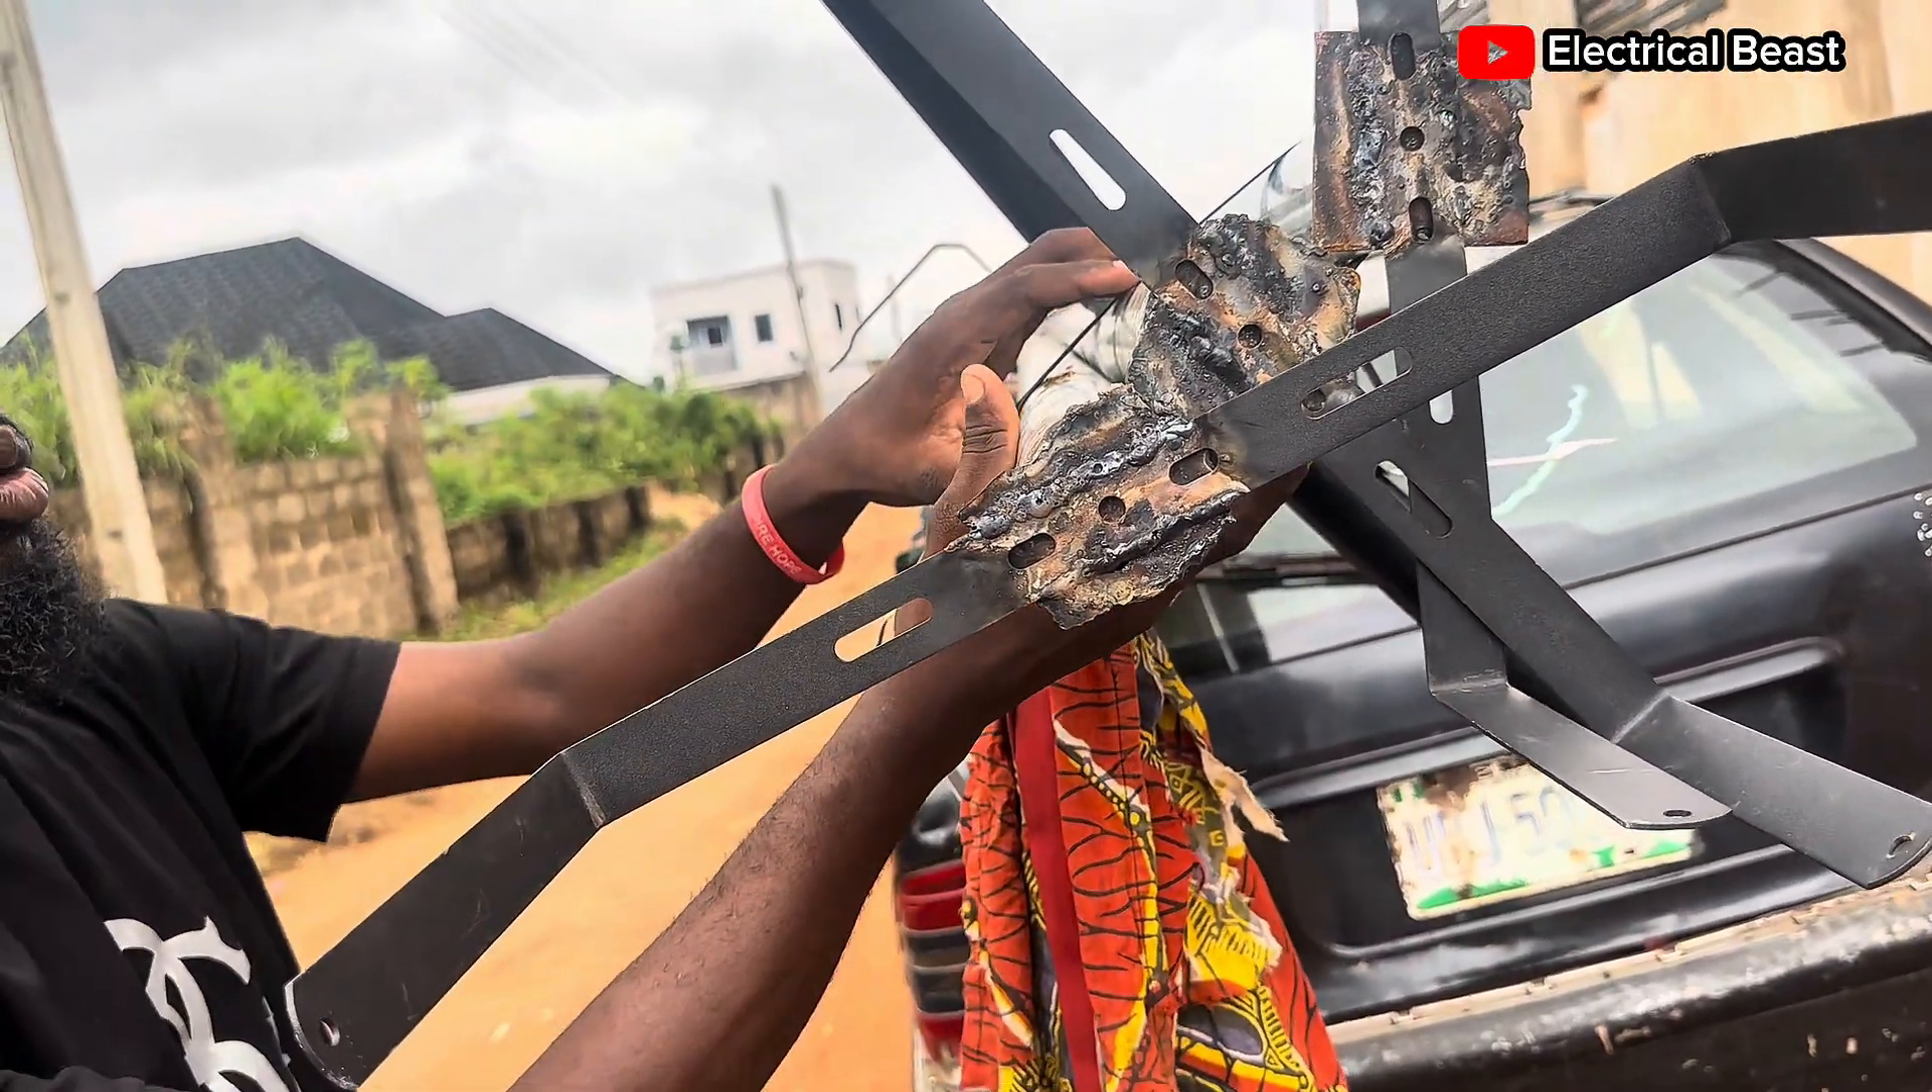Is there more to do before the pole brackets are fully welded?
No.